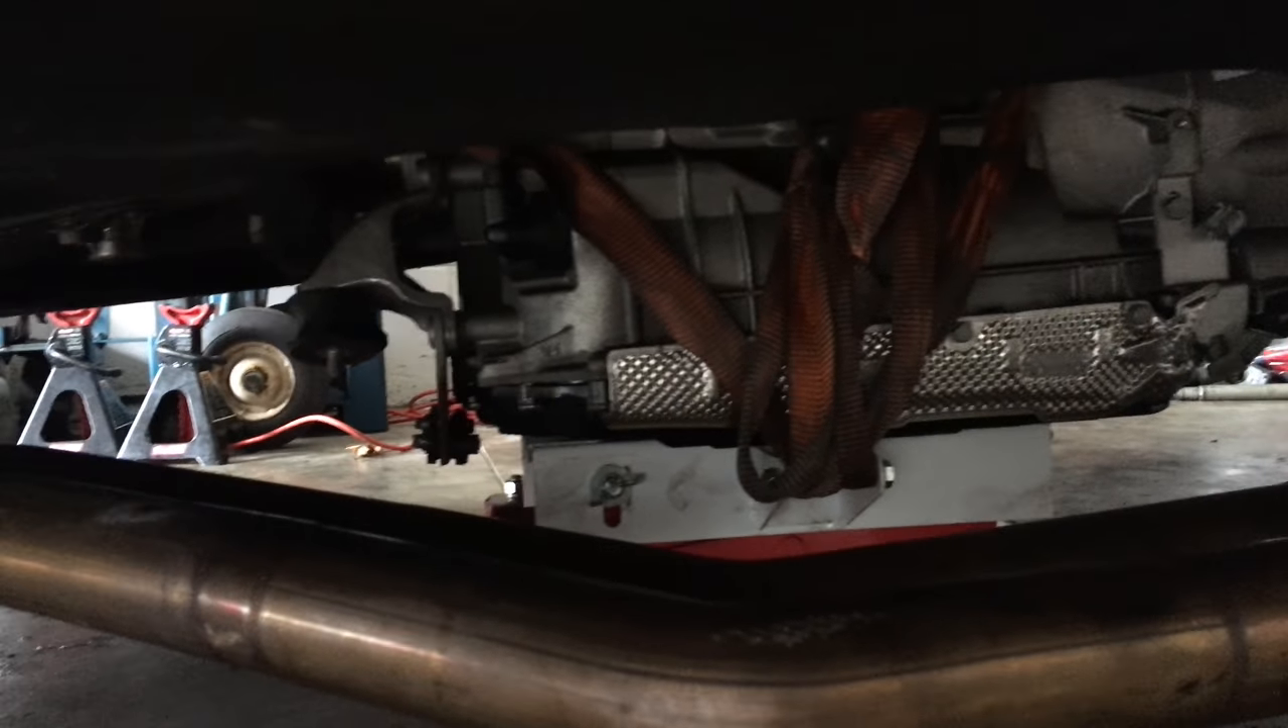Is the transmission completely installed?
No.